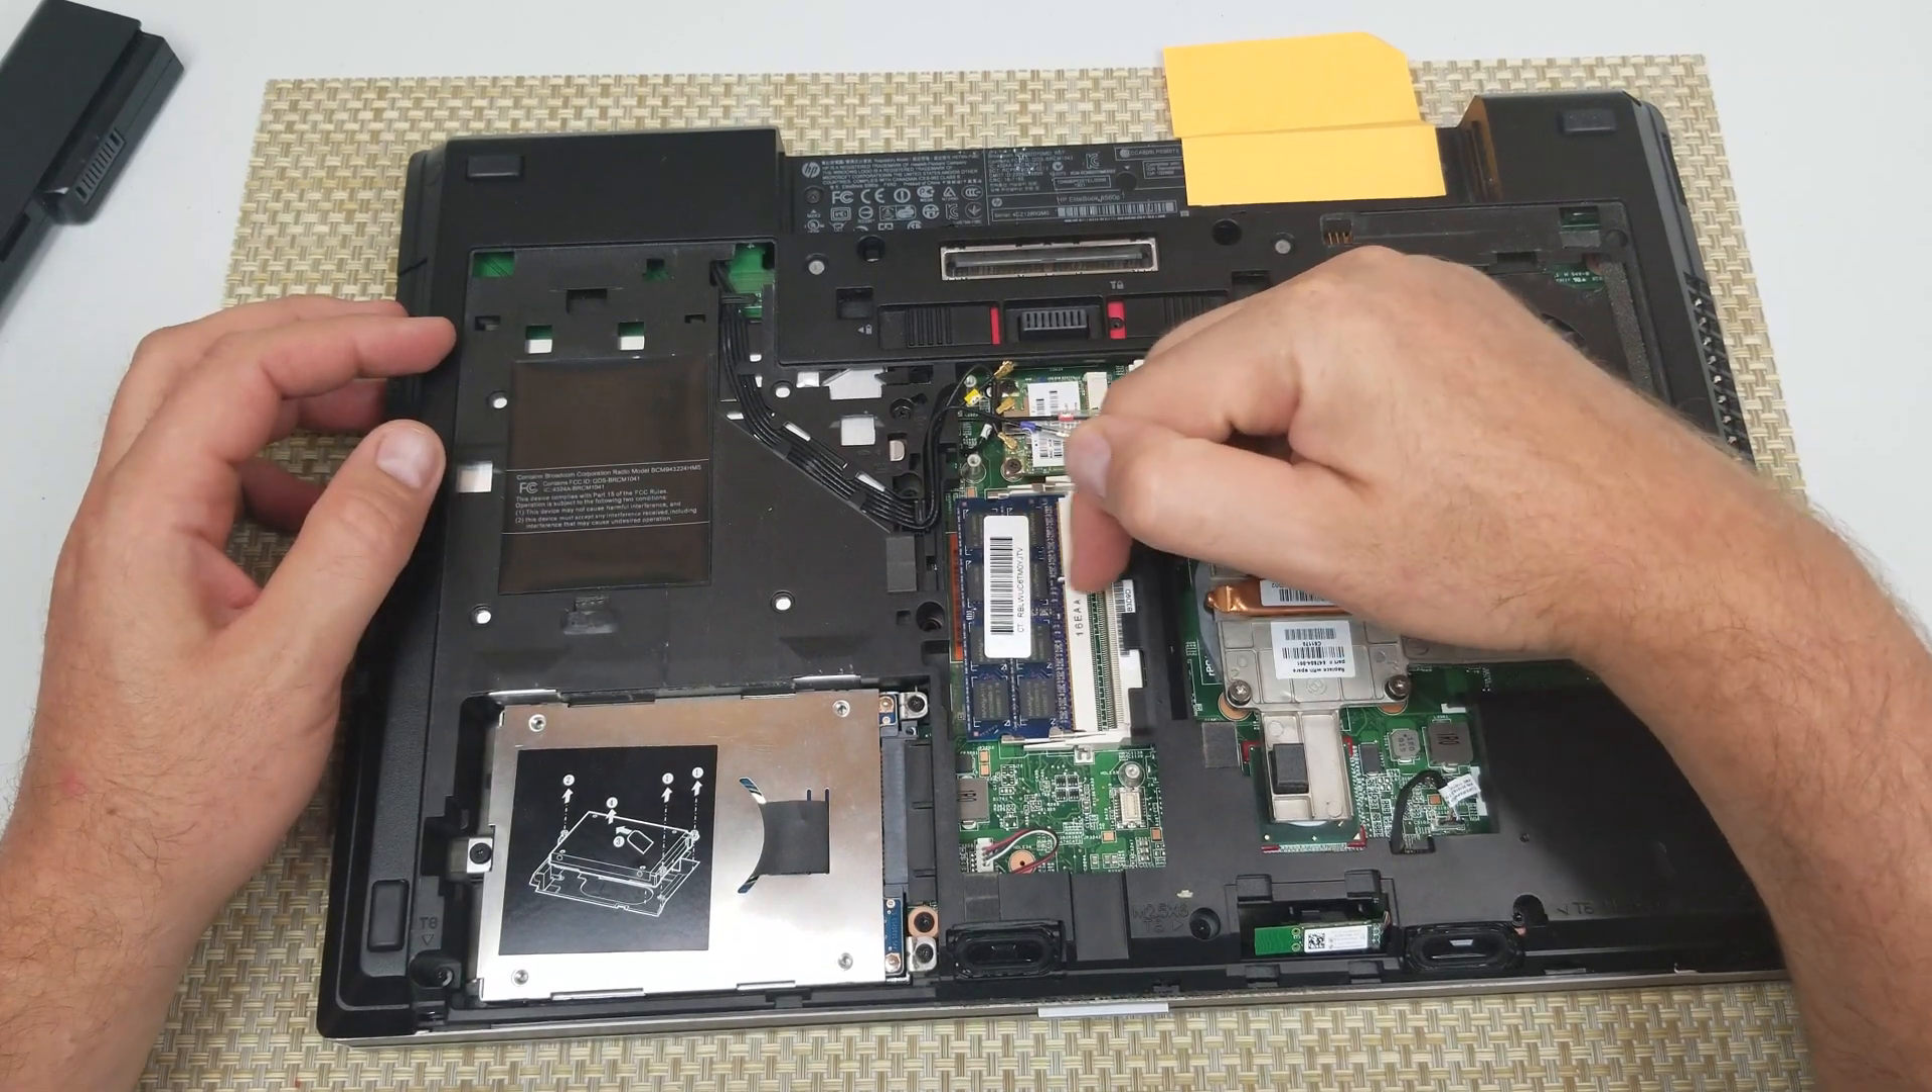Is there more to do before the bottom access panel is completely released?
No.